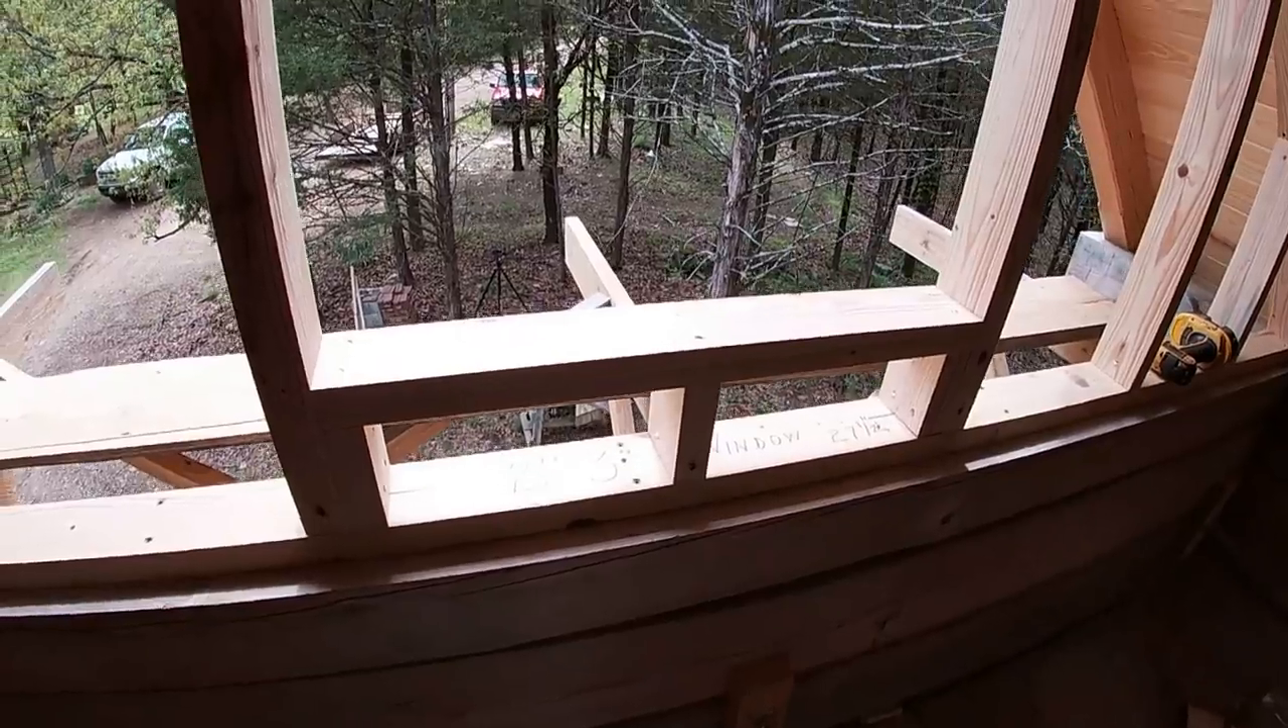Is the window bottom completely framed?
Yes.